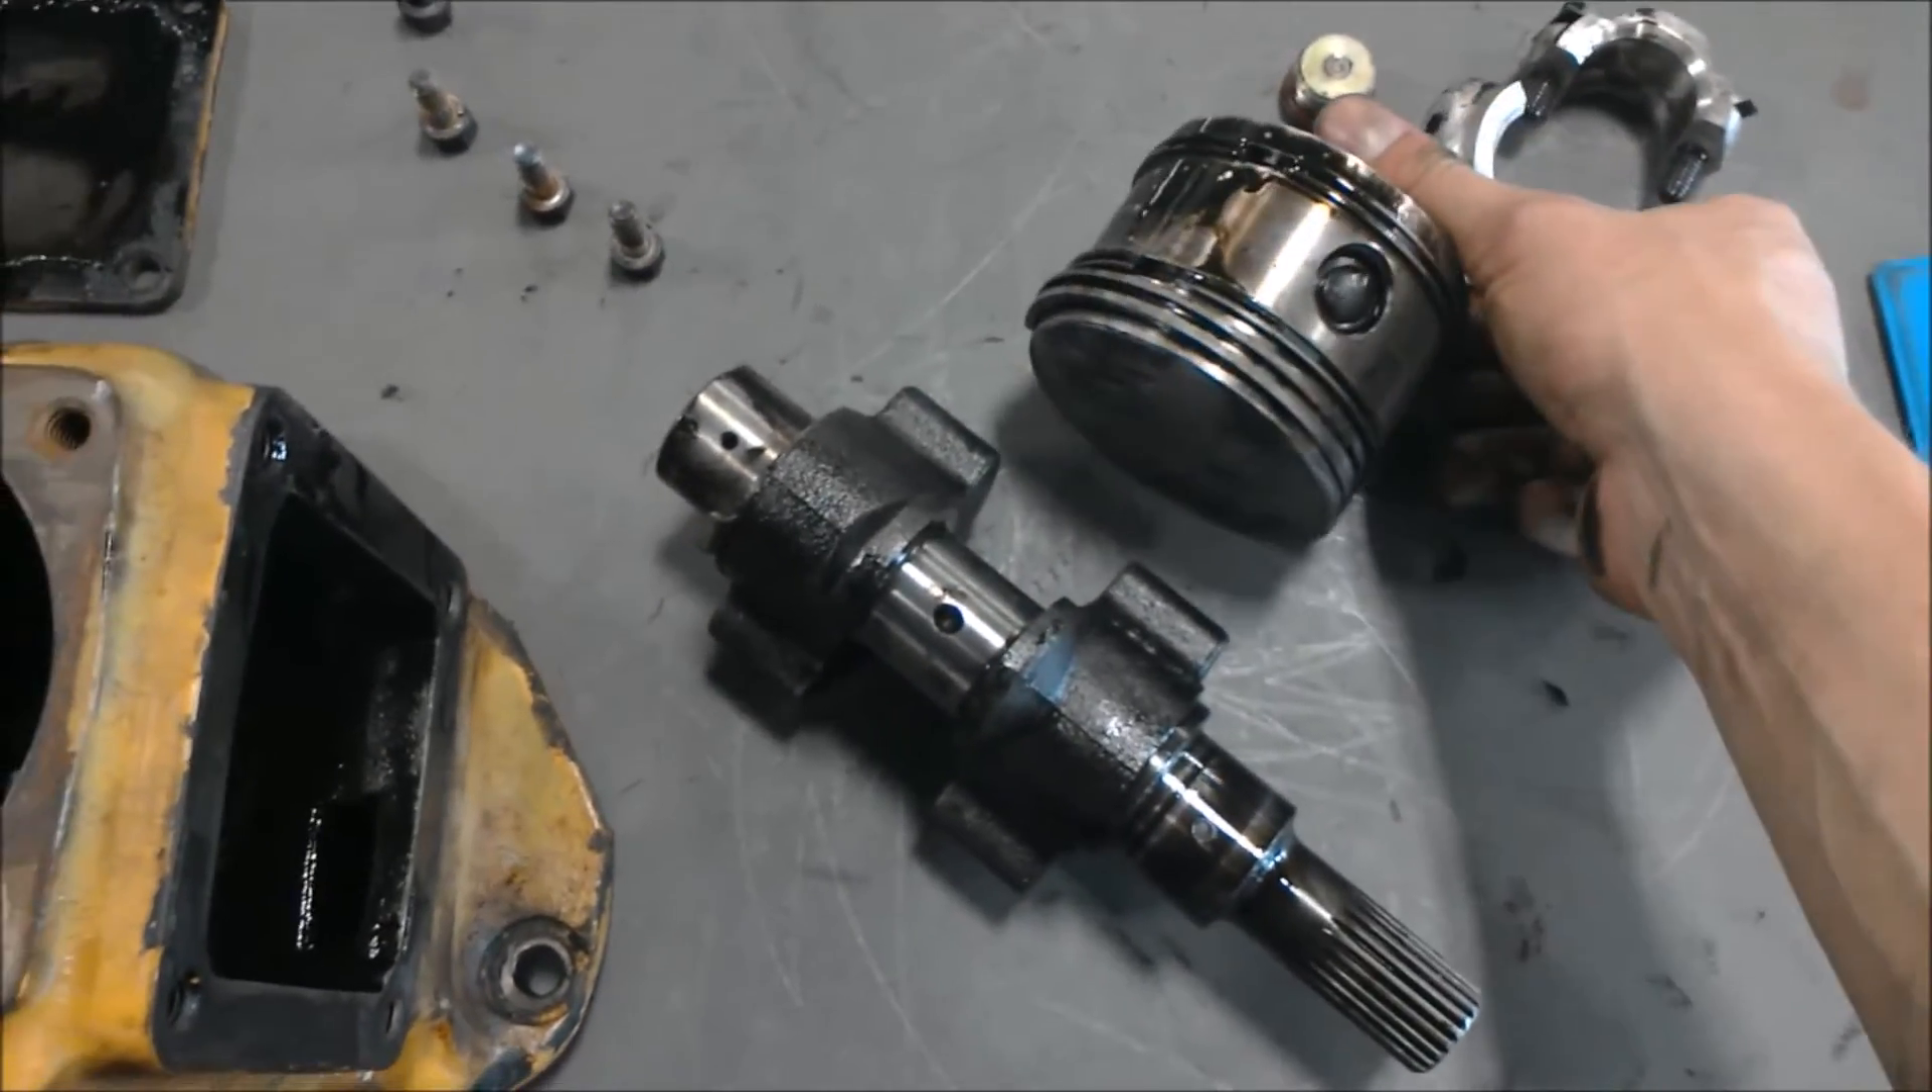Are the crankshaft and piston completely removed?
Yes.